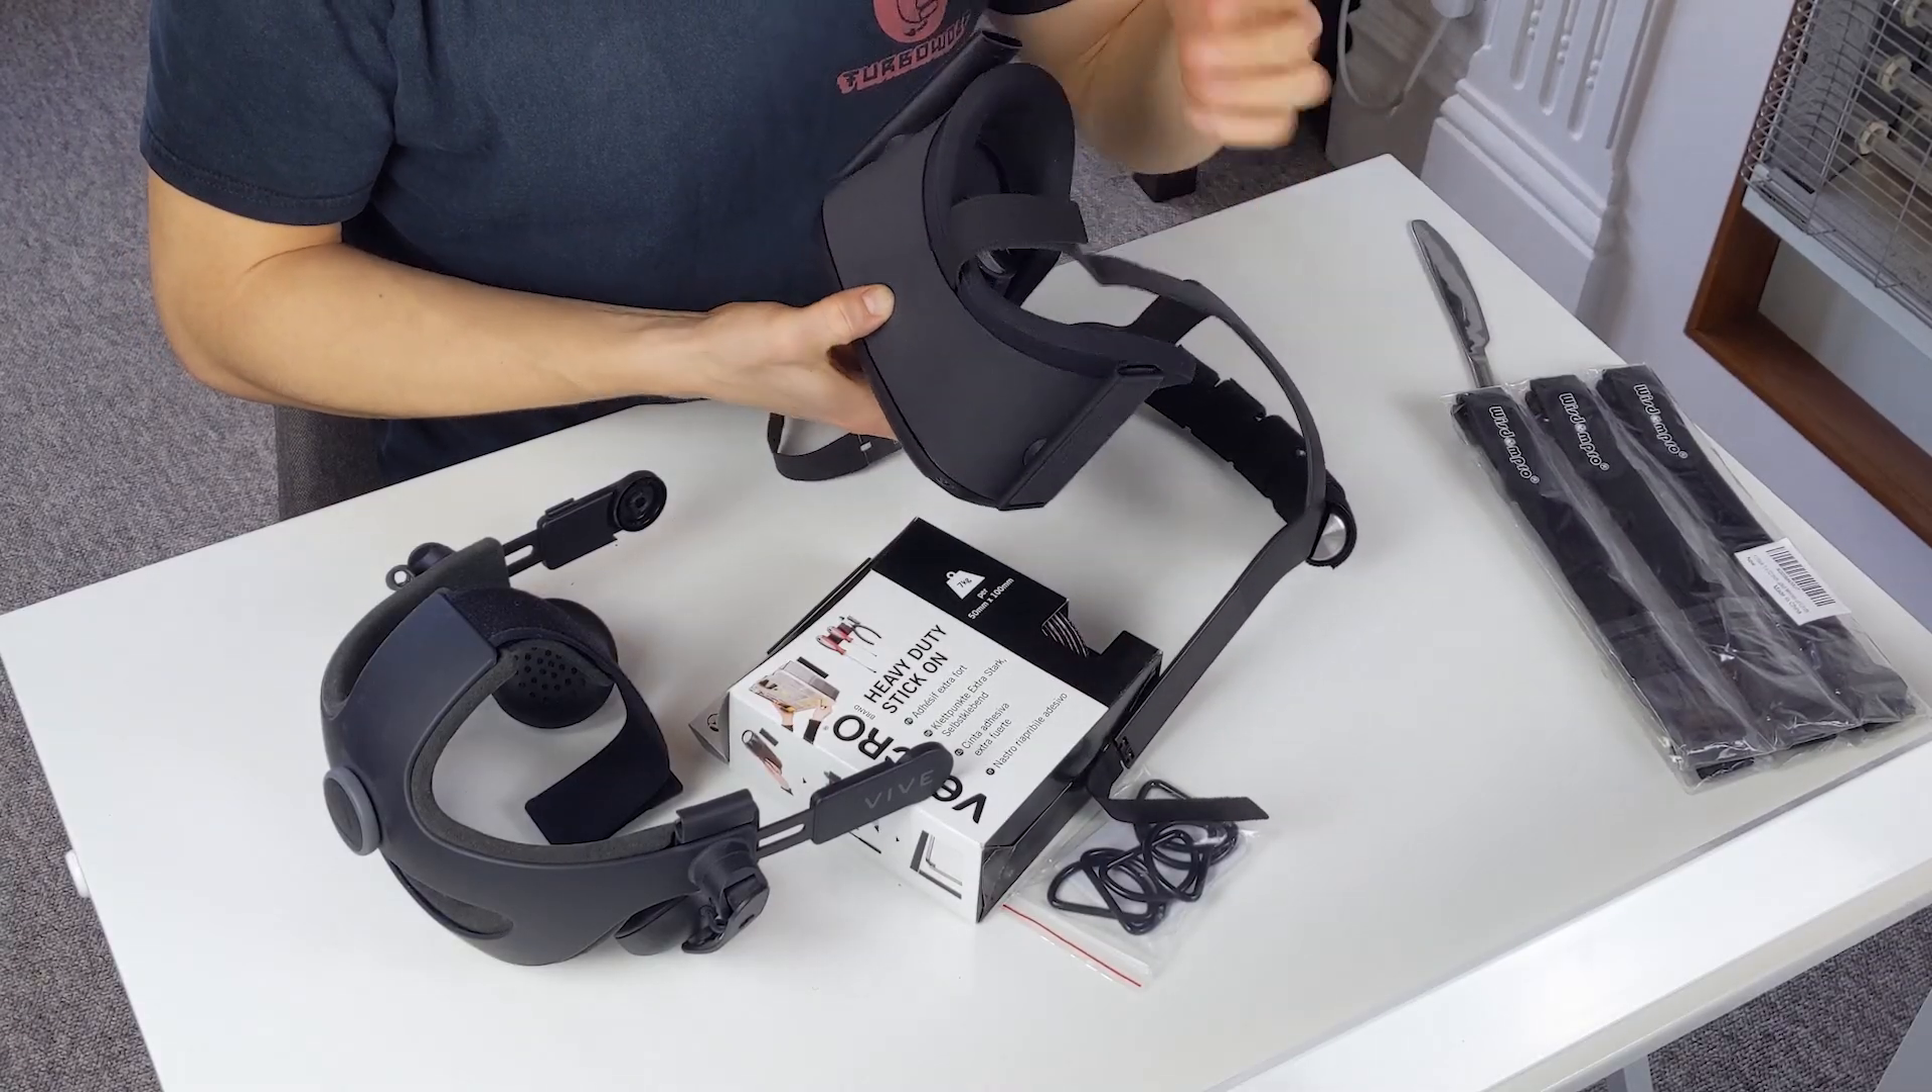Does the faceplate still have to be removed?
Yes.